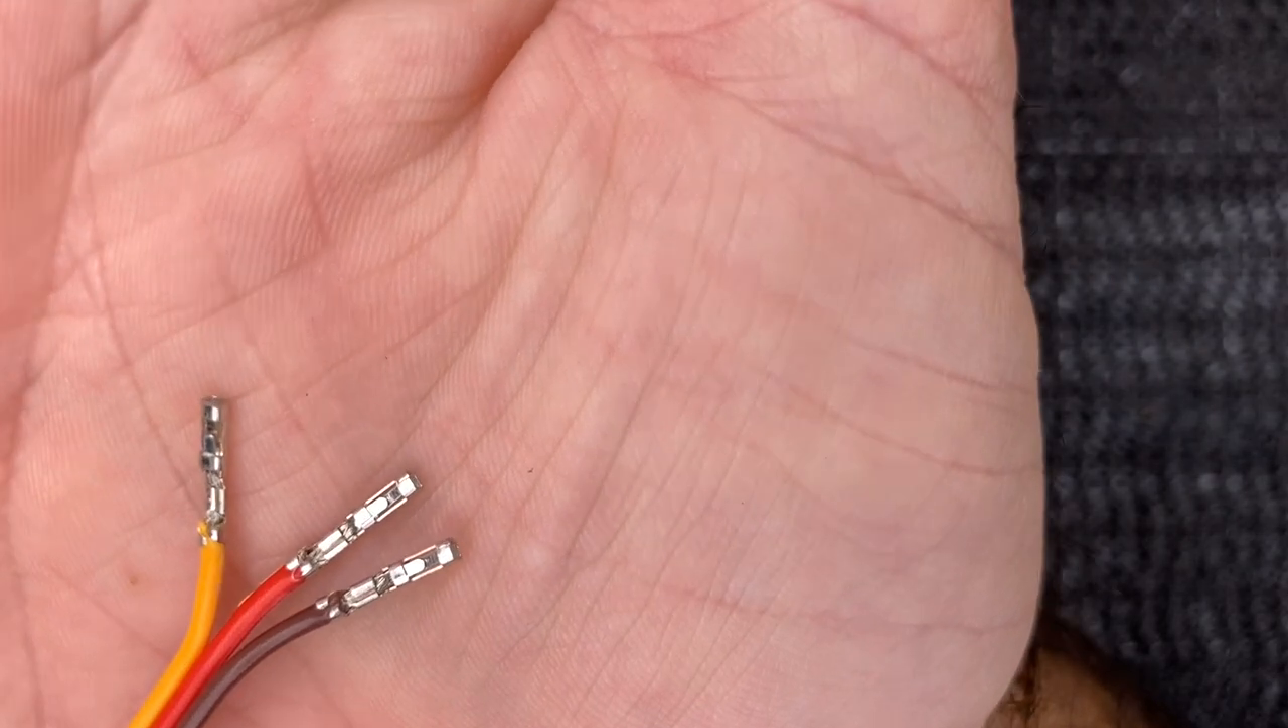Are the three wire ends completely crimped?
Yes.